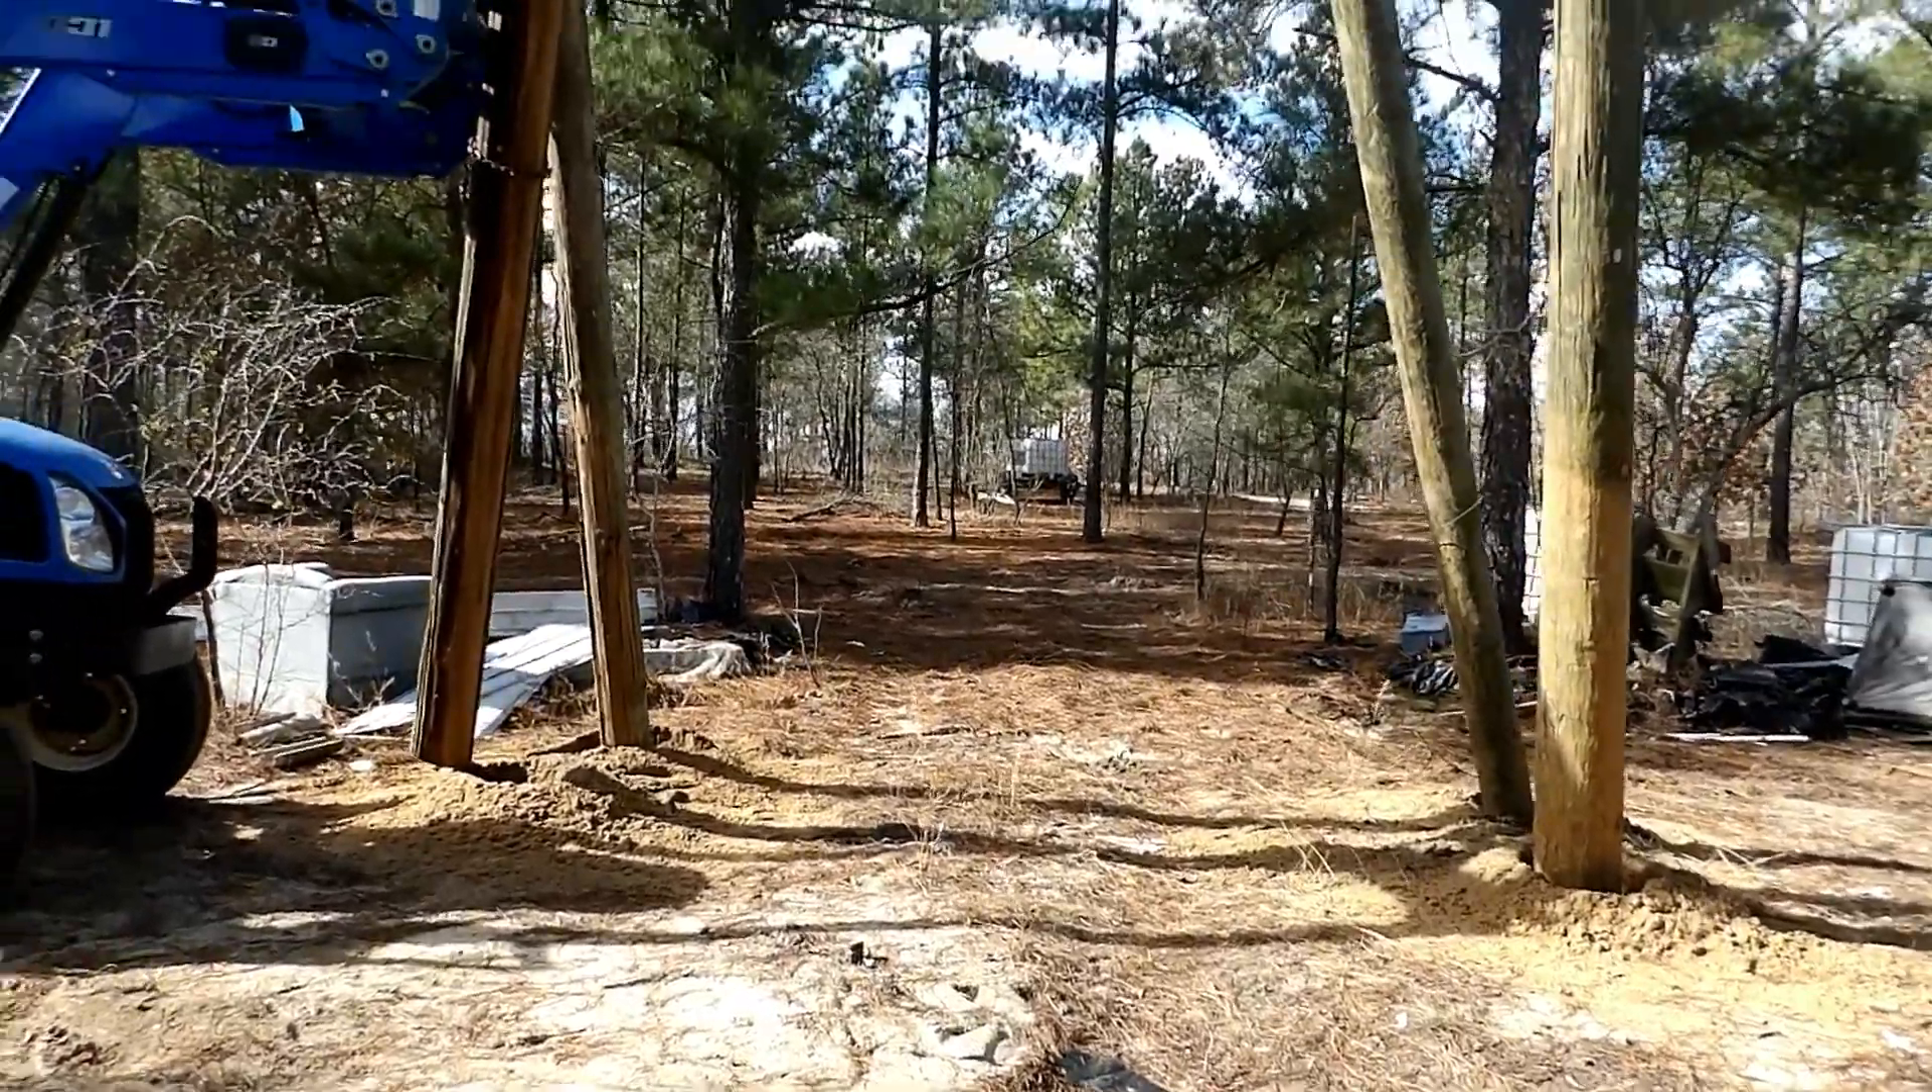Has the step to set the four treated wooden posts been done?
No.